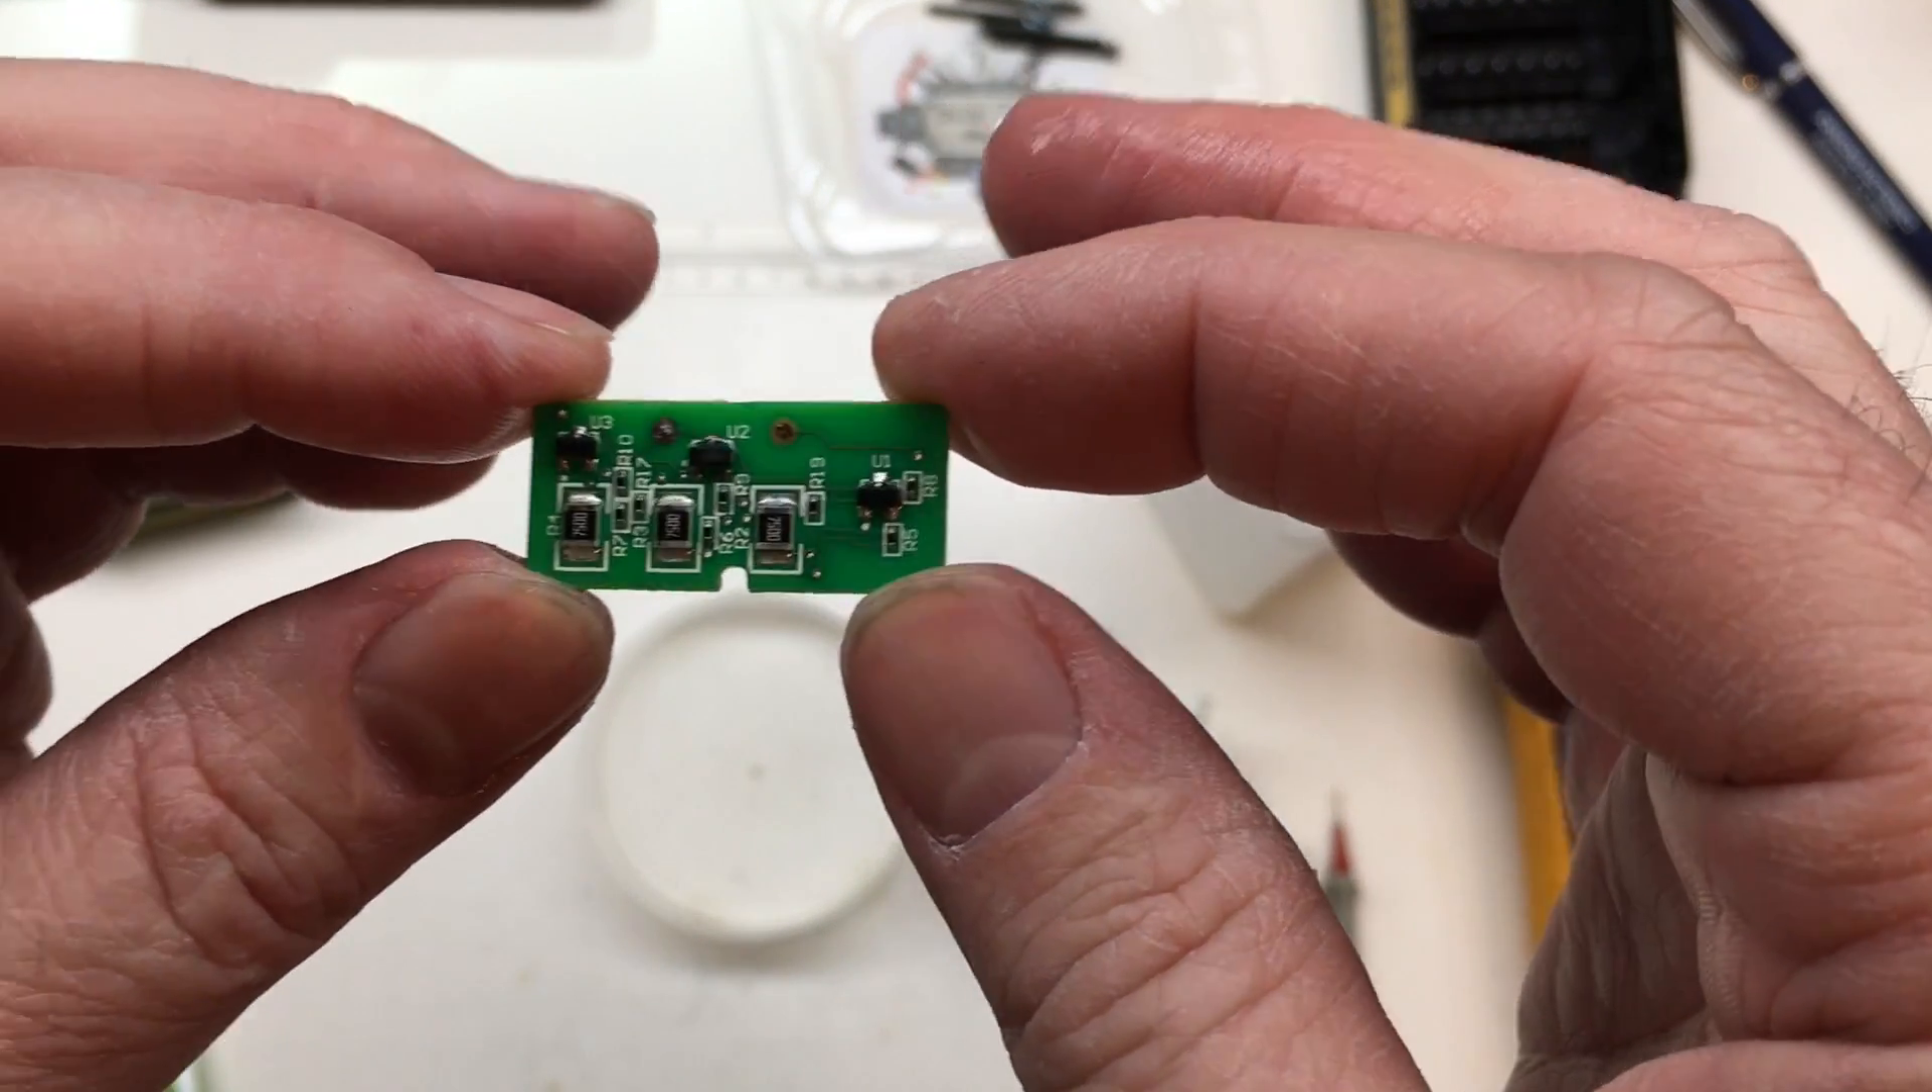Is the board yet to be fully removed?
No.